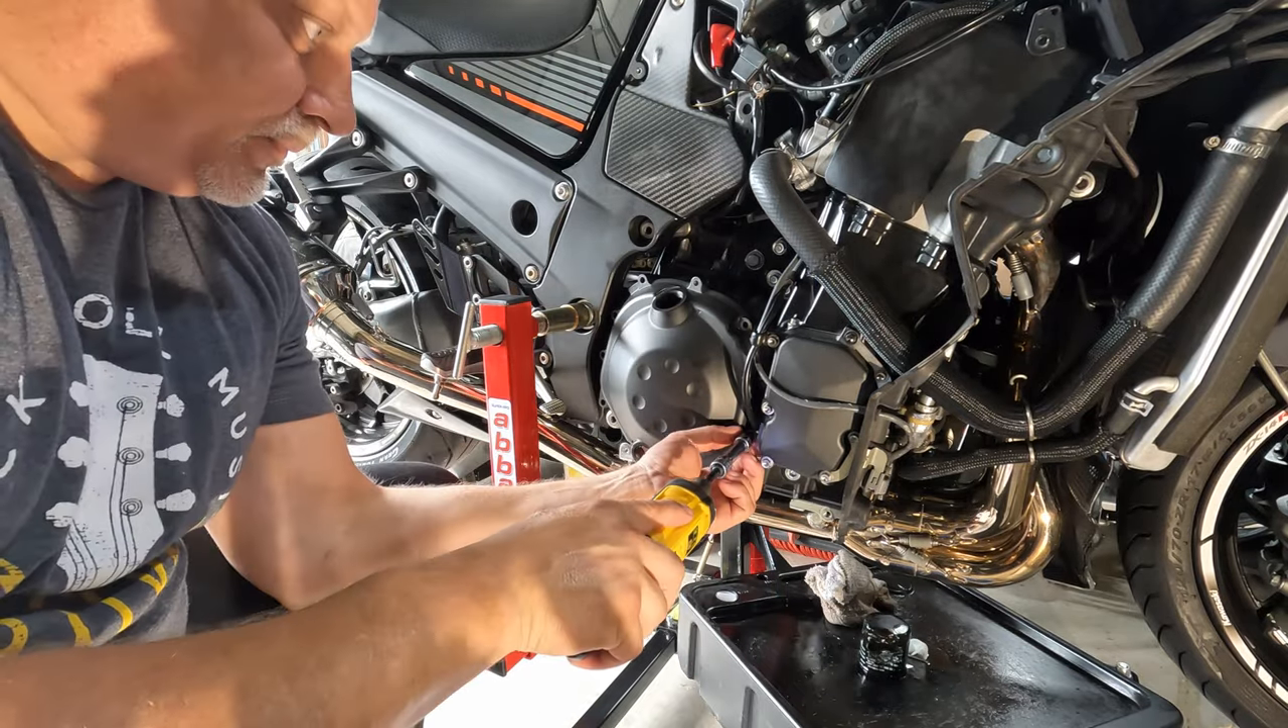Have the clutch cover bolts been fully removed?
No.